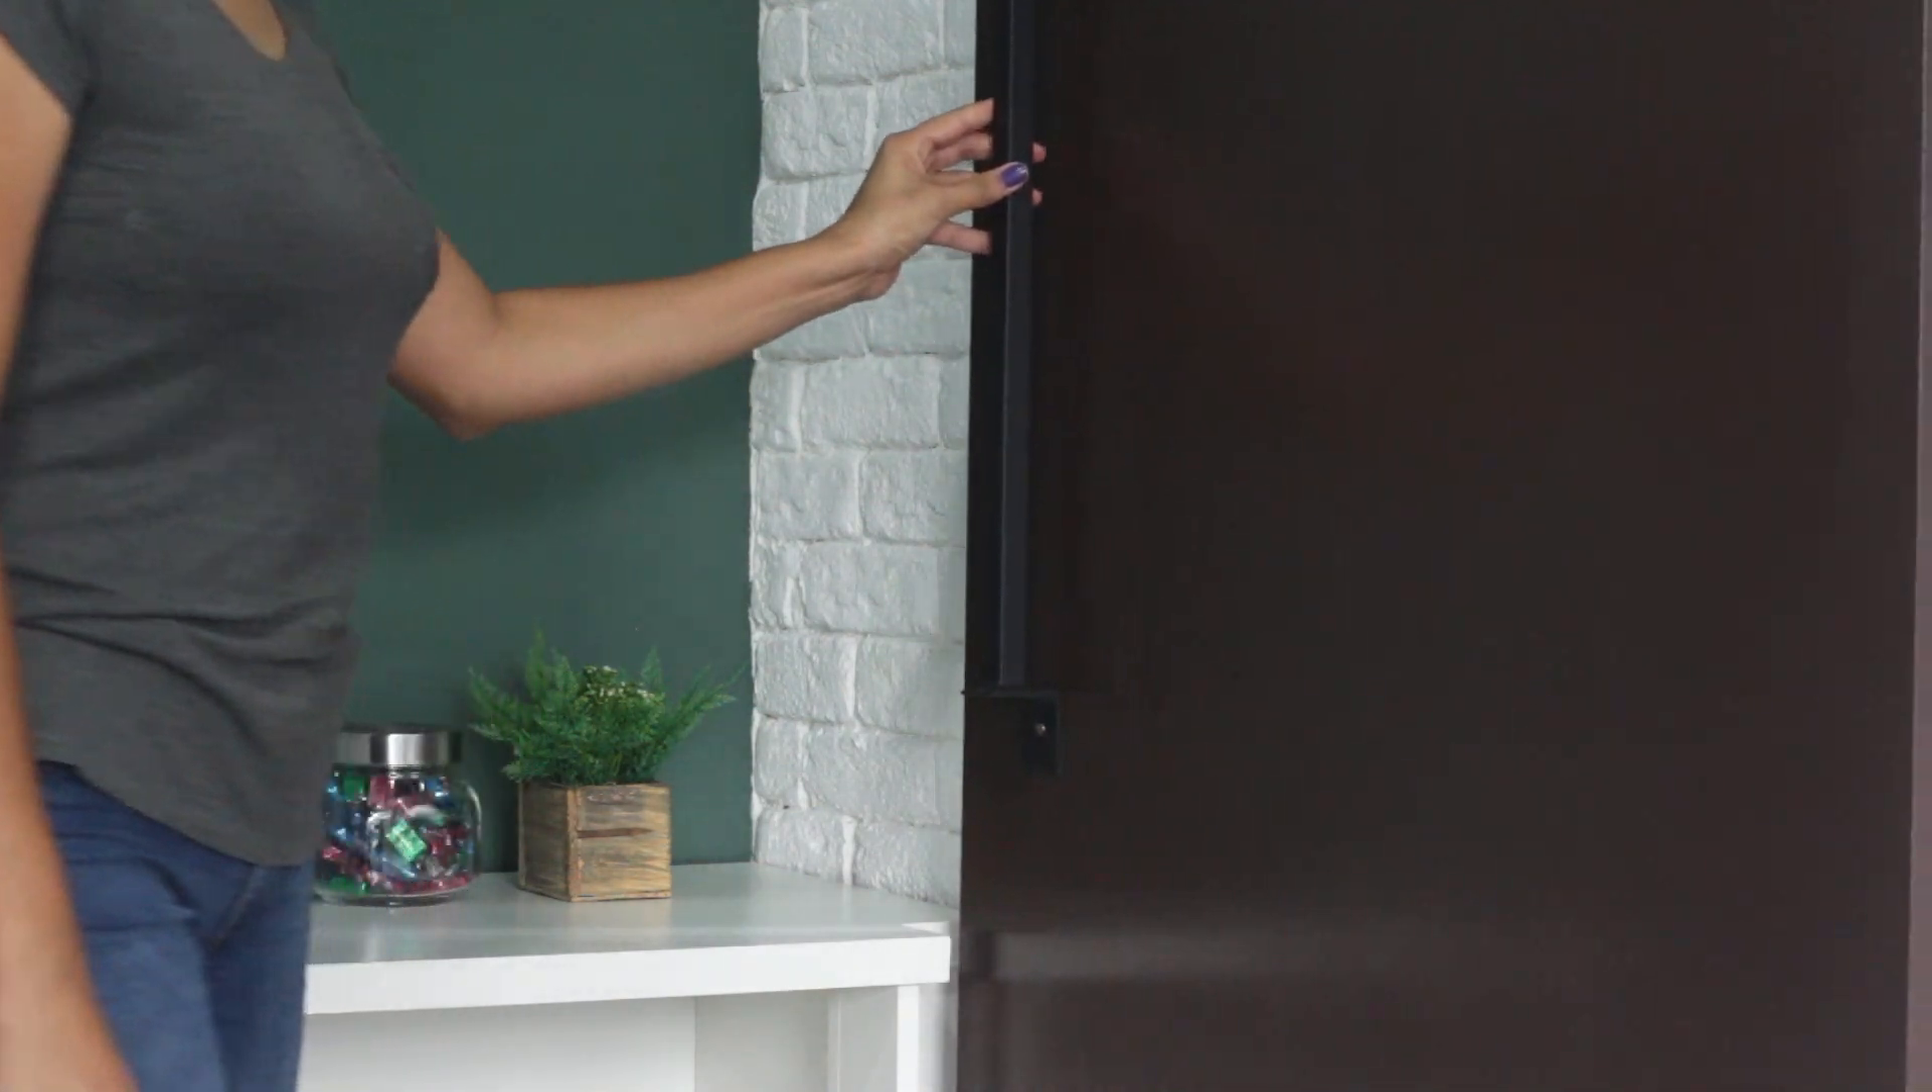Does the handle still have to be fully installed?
No.